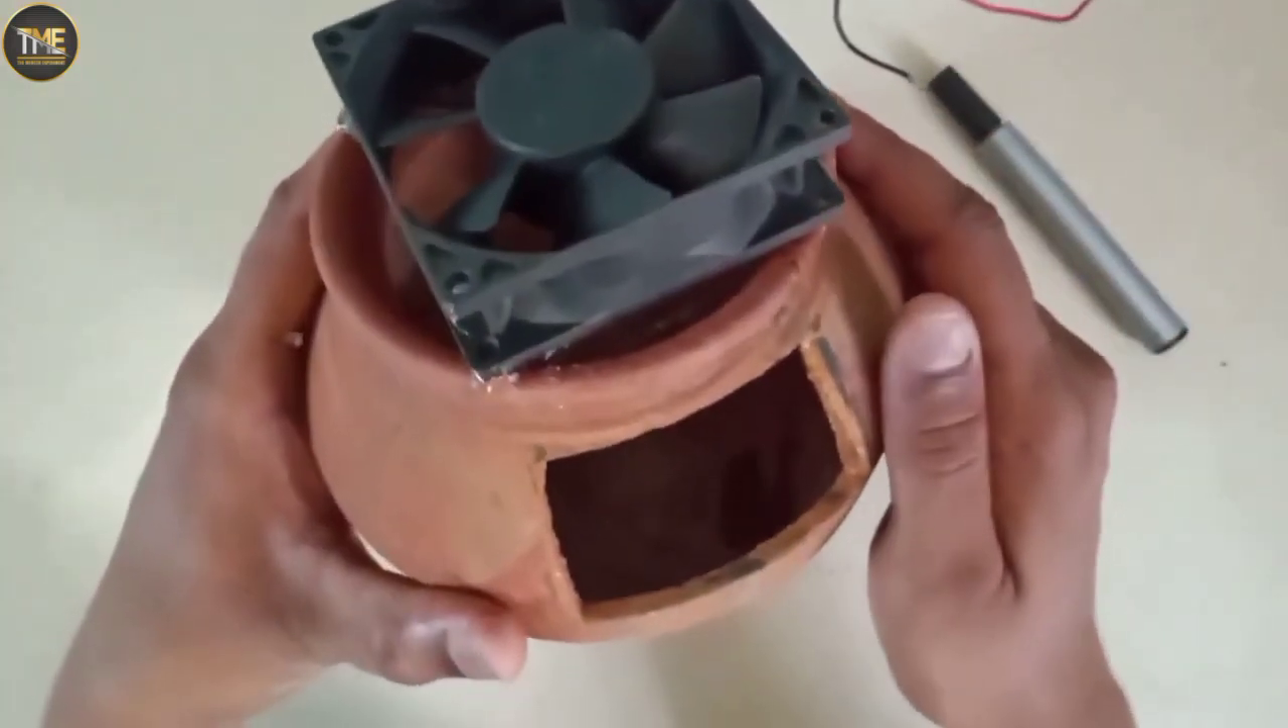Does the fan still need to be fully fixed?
No.